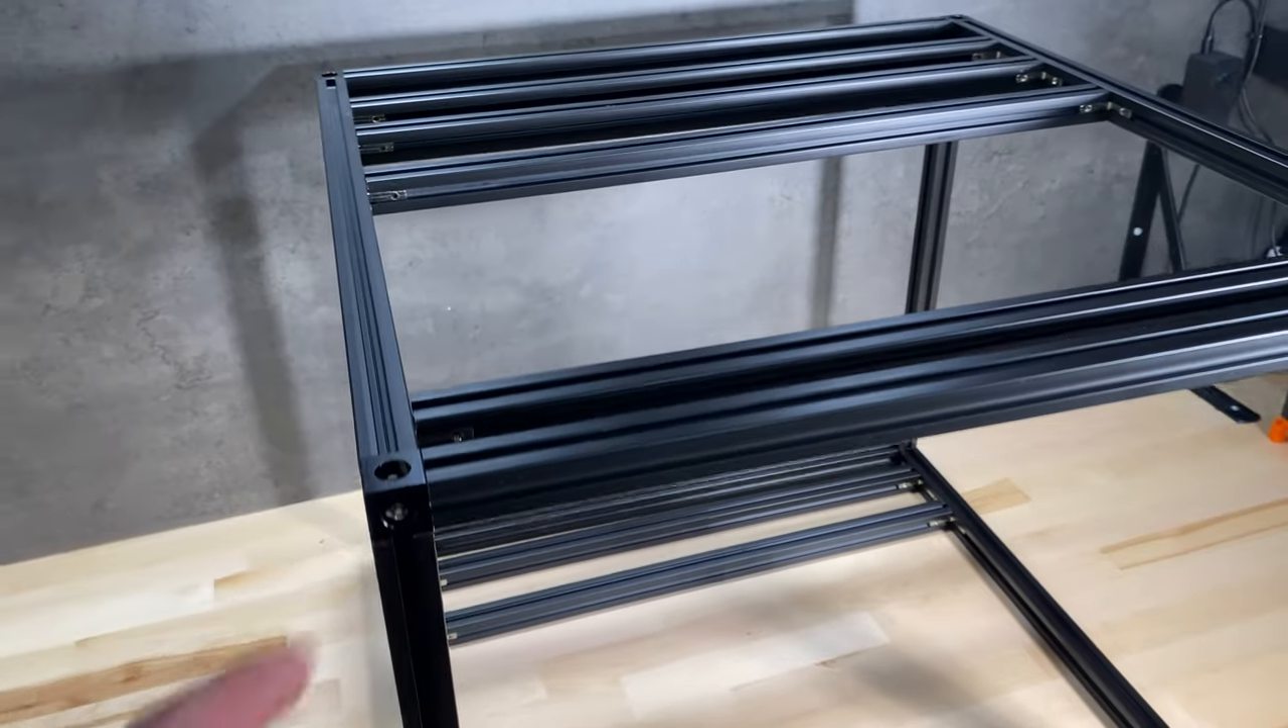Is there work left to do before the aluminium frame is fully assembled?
No.